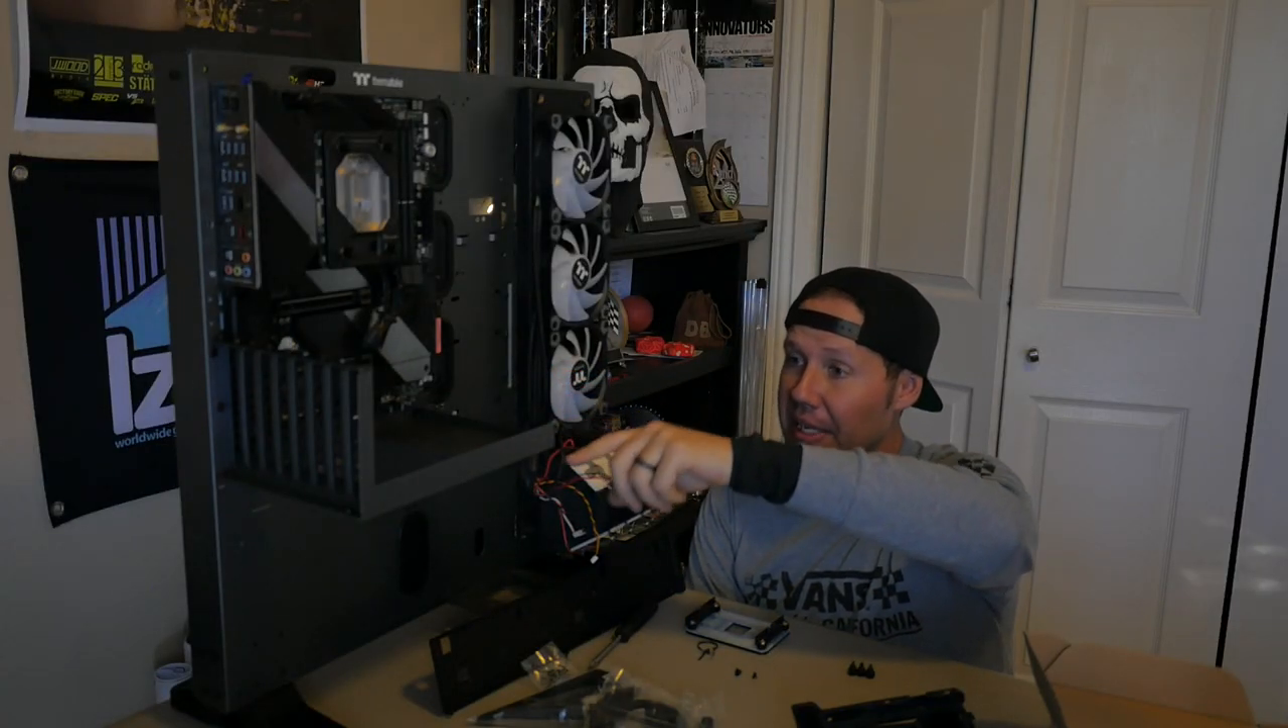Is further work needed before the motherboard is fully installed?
No.